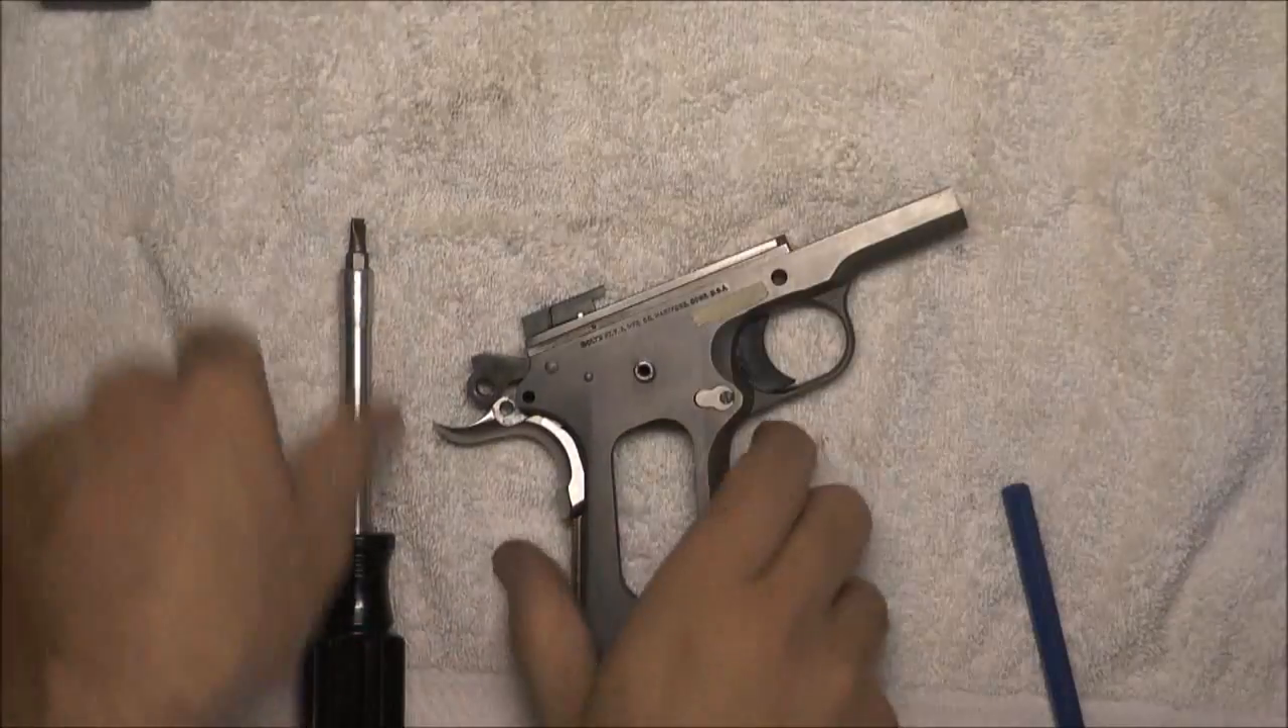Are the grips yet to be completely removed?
No.